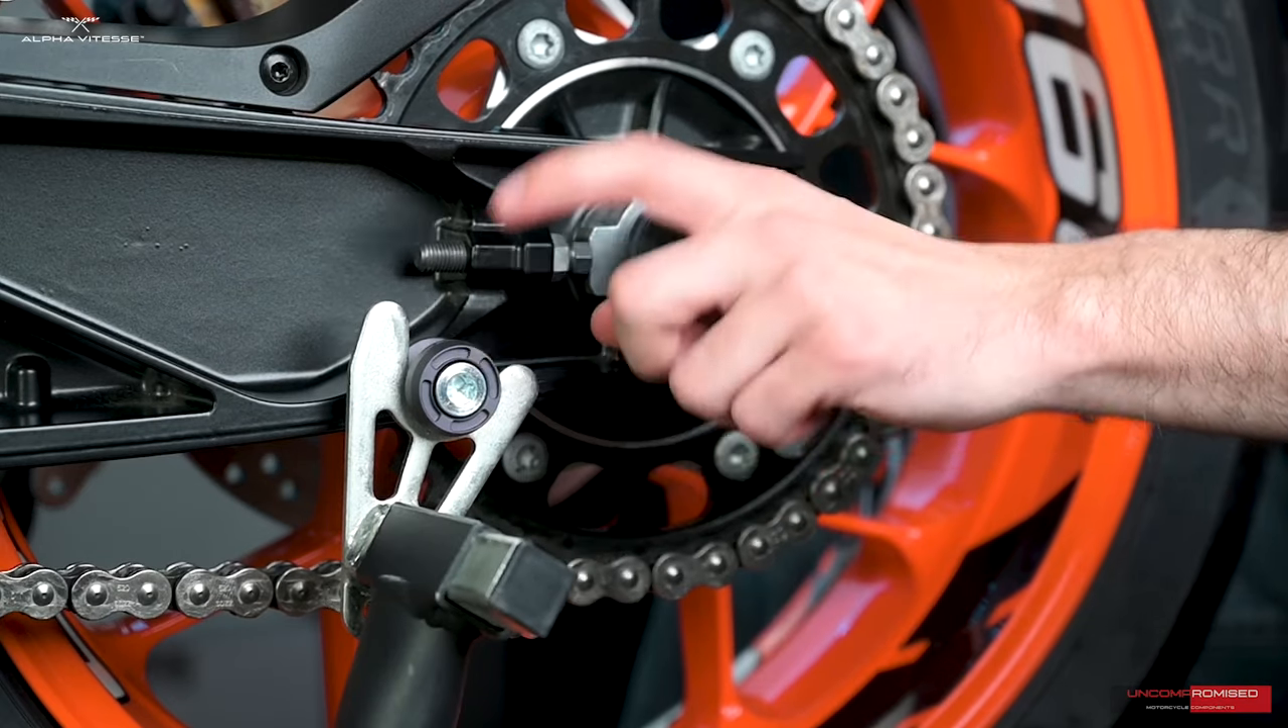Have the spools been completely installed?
Yes.